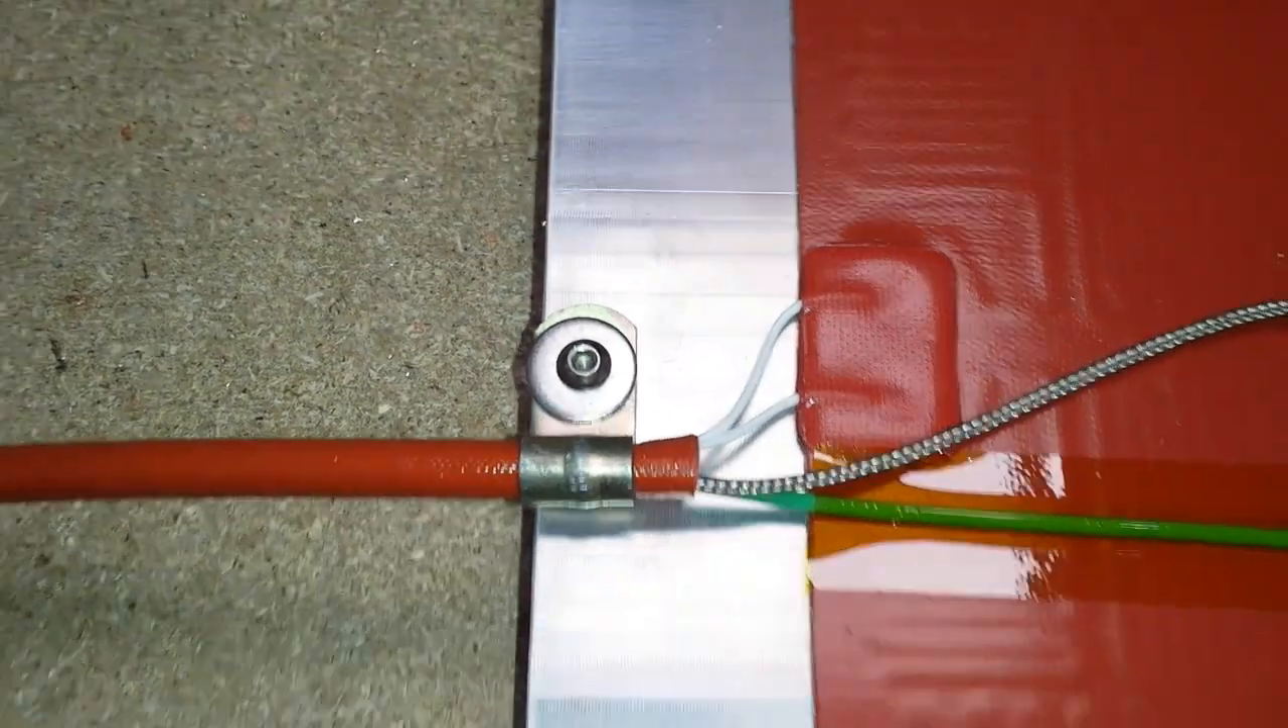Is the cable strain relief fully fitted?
Yes.